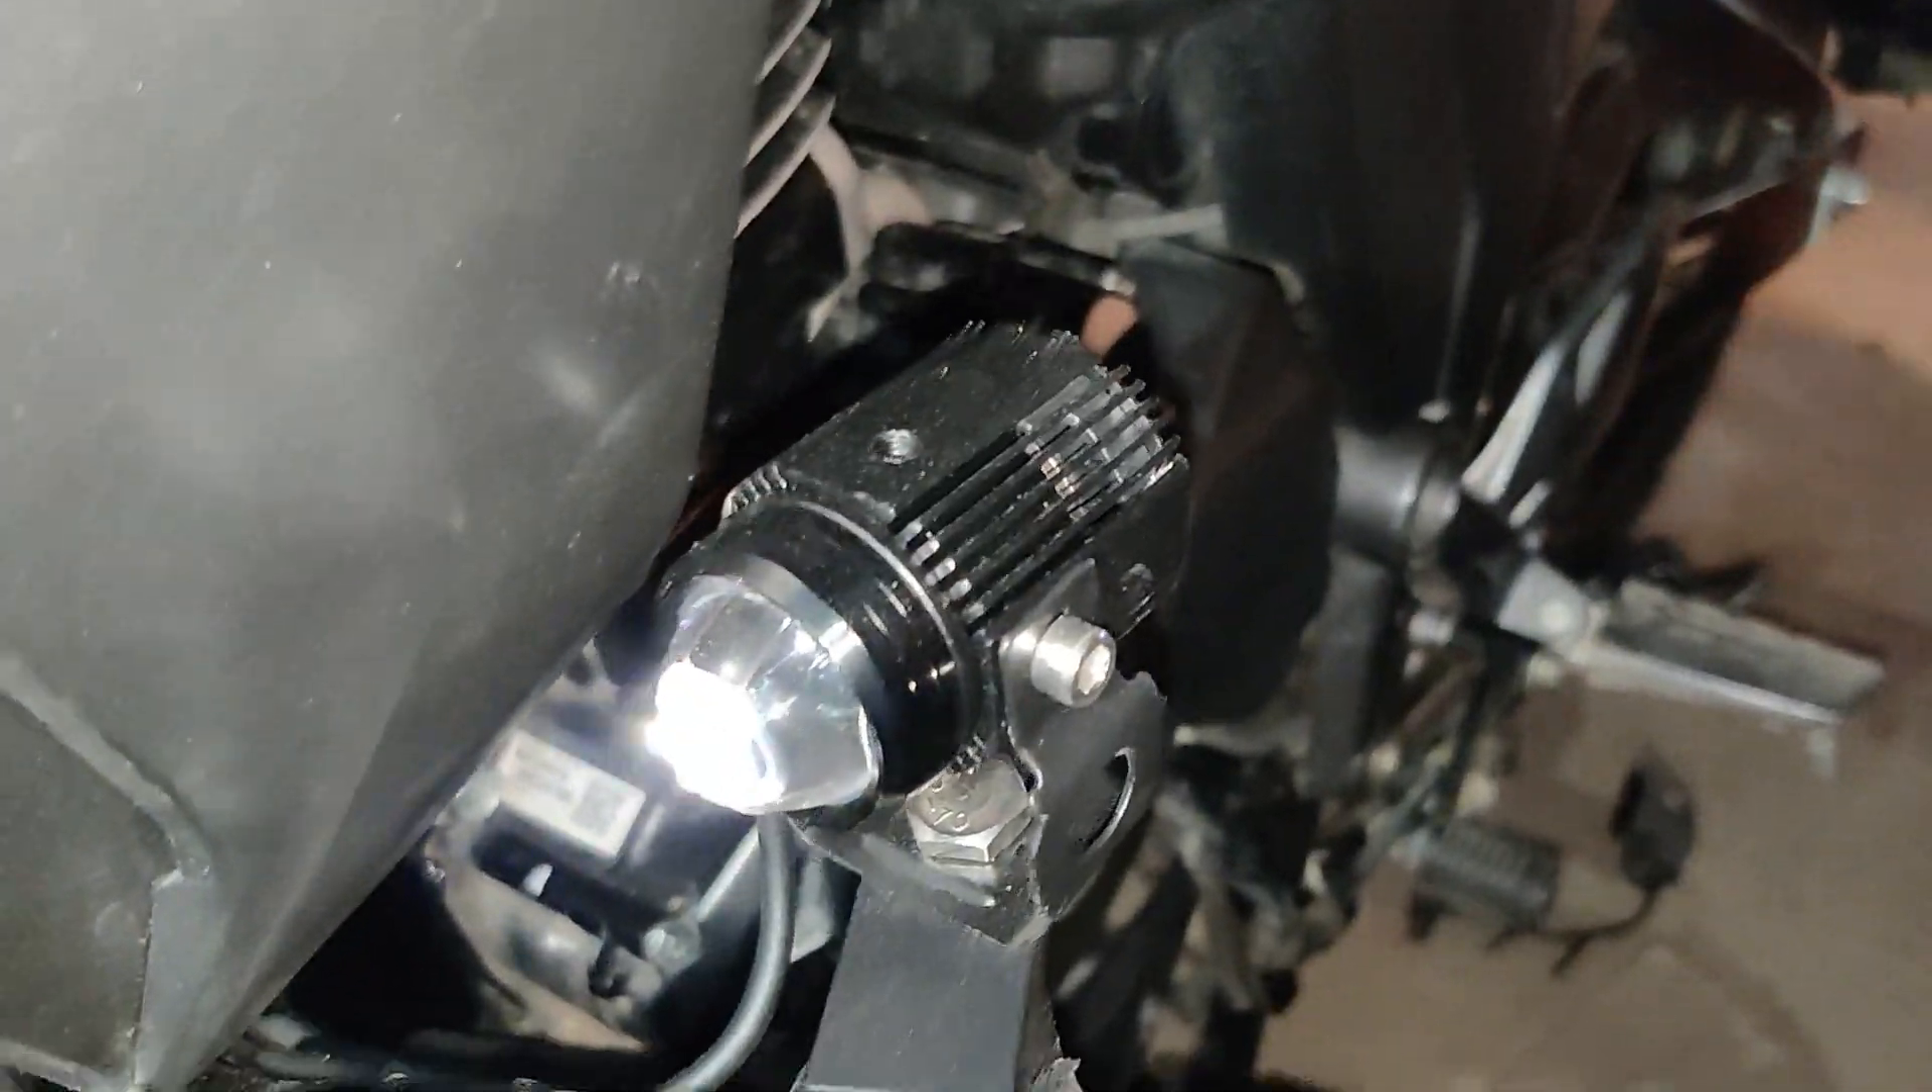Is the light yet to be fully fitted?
No.